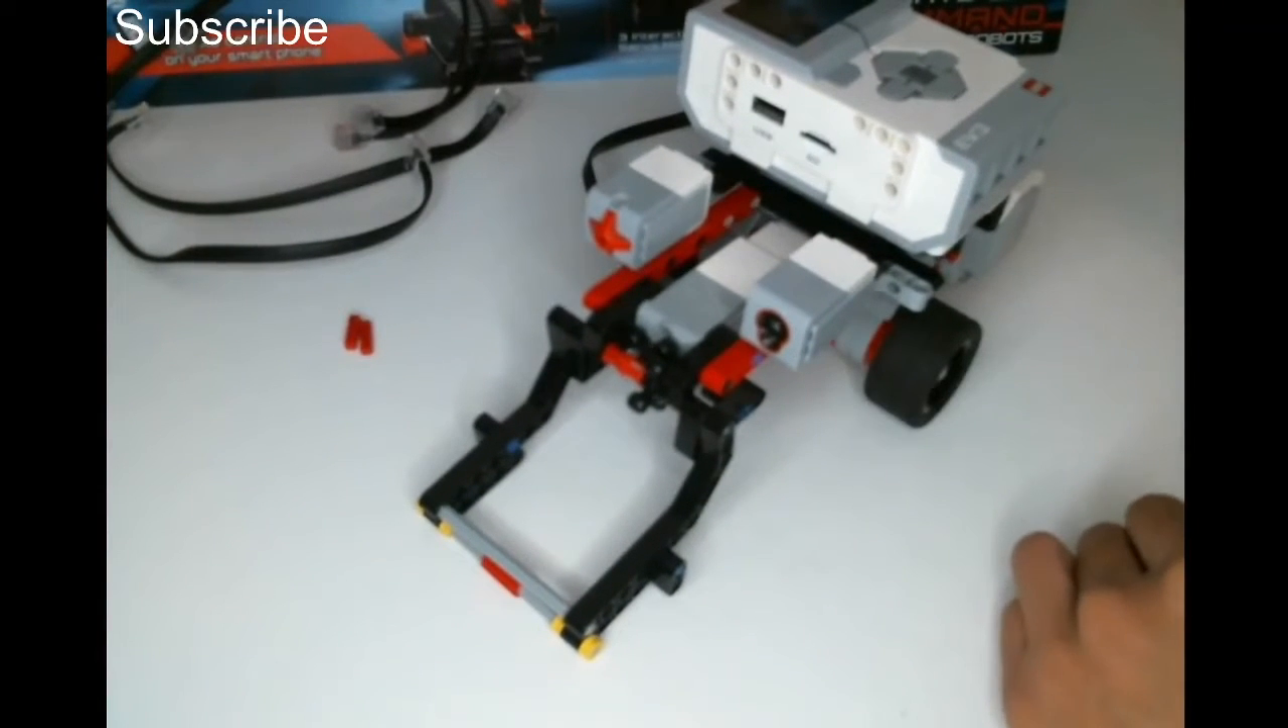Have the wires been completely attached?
No.